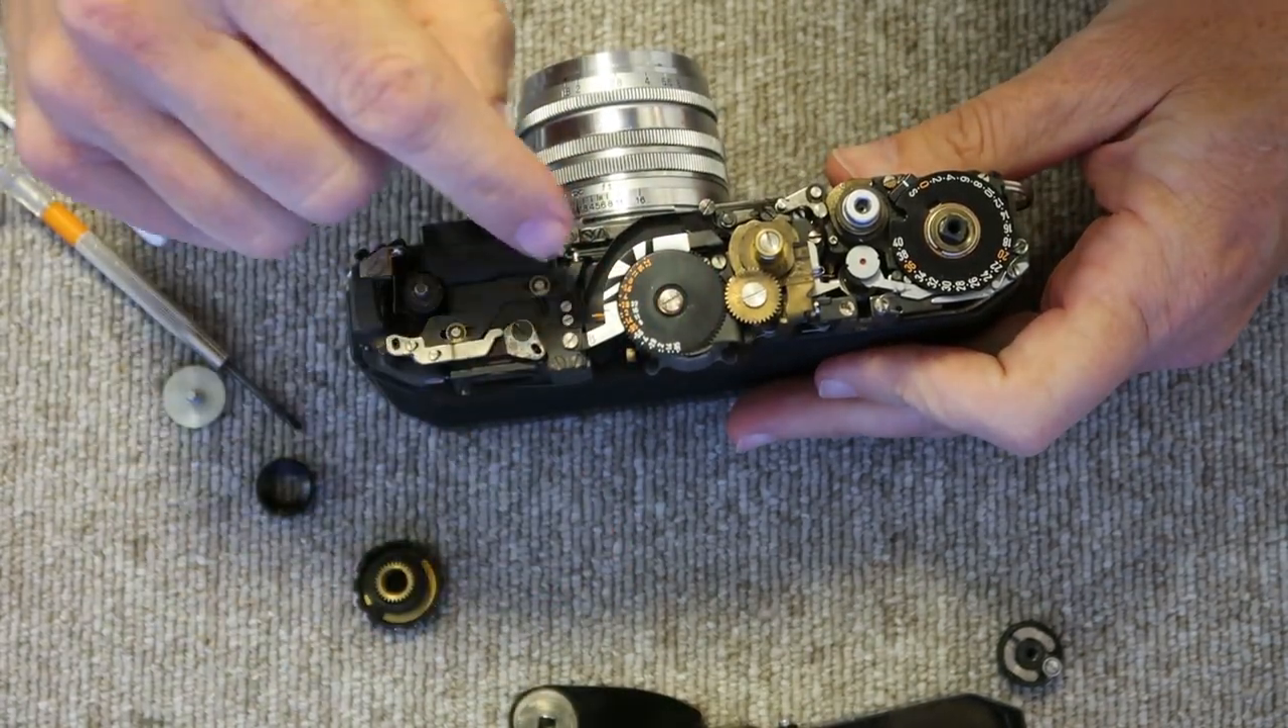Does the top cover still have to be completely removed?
No.